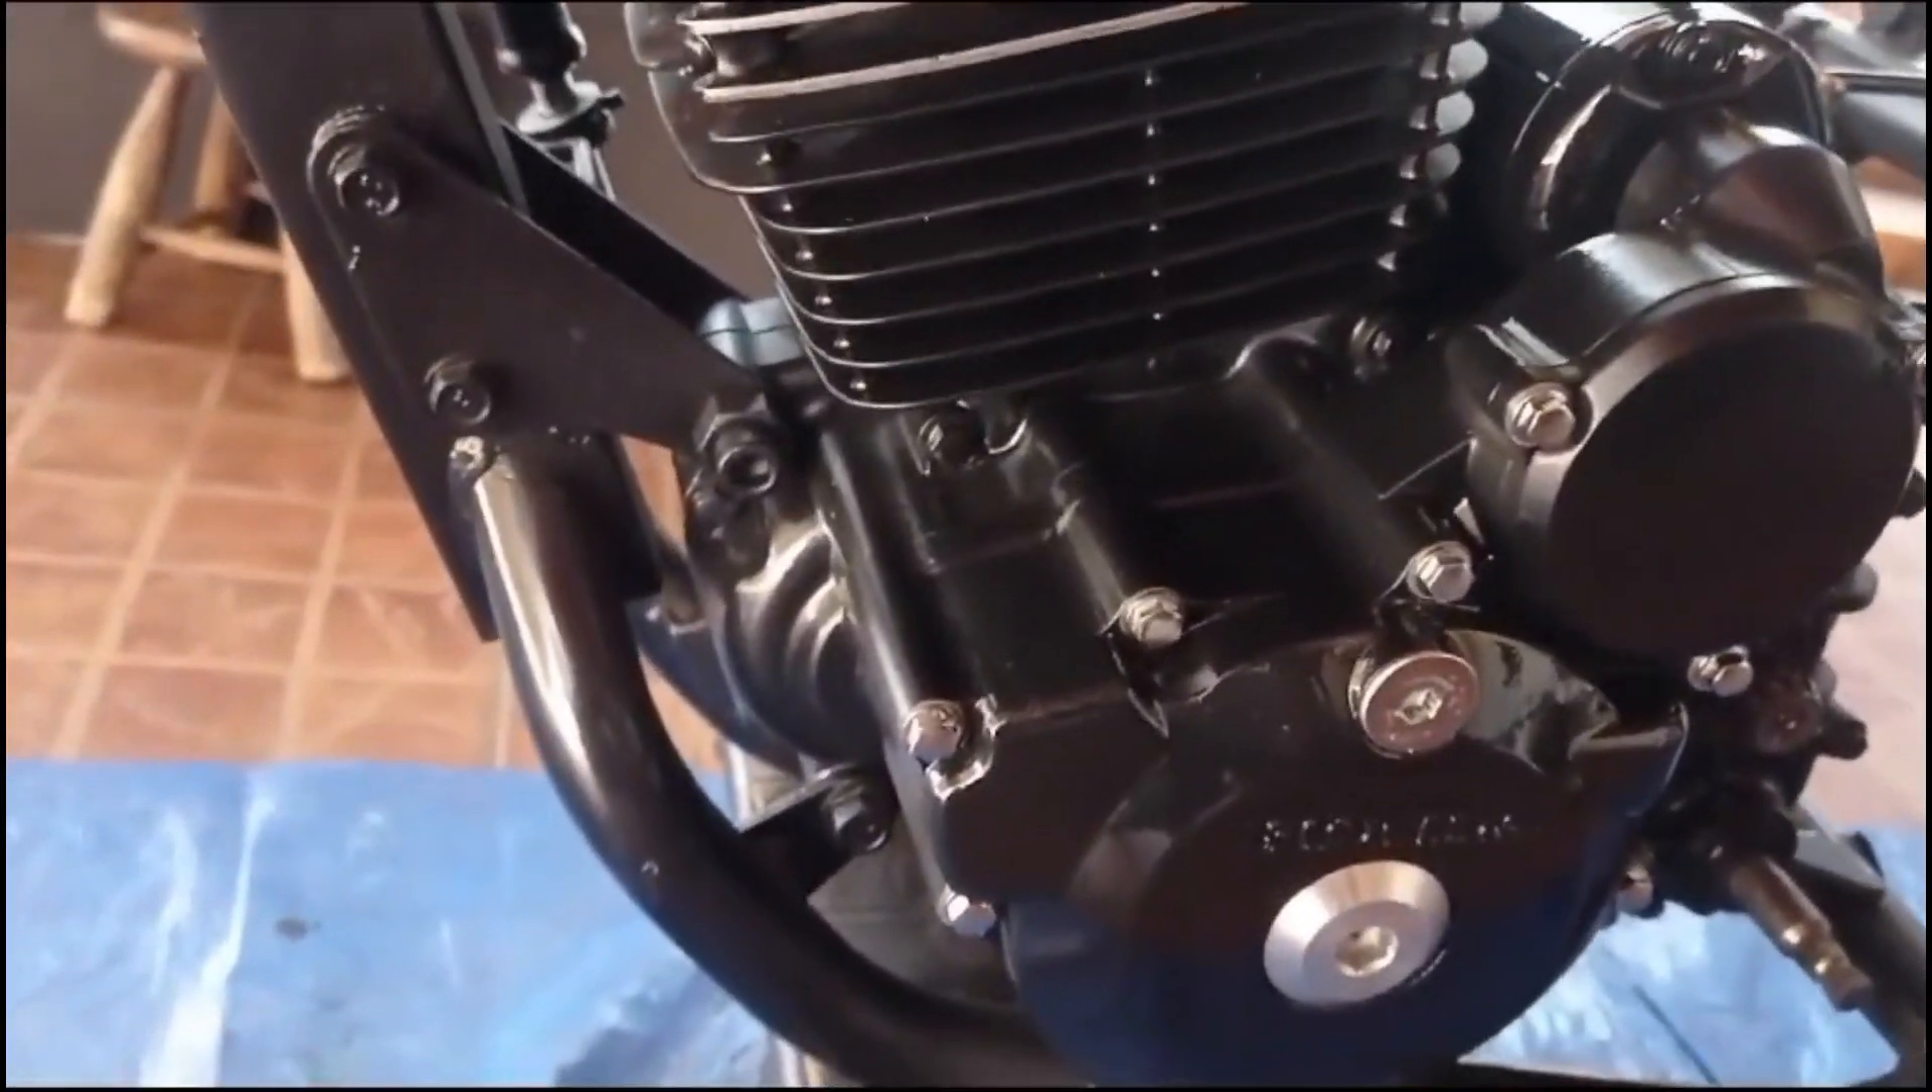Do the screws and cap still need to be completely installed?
No.